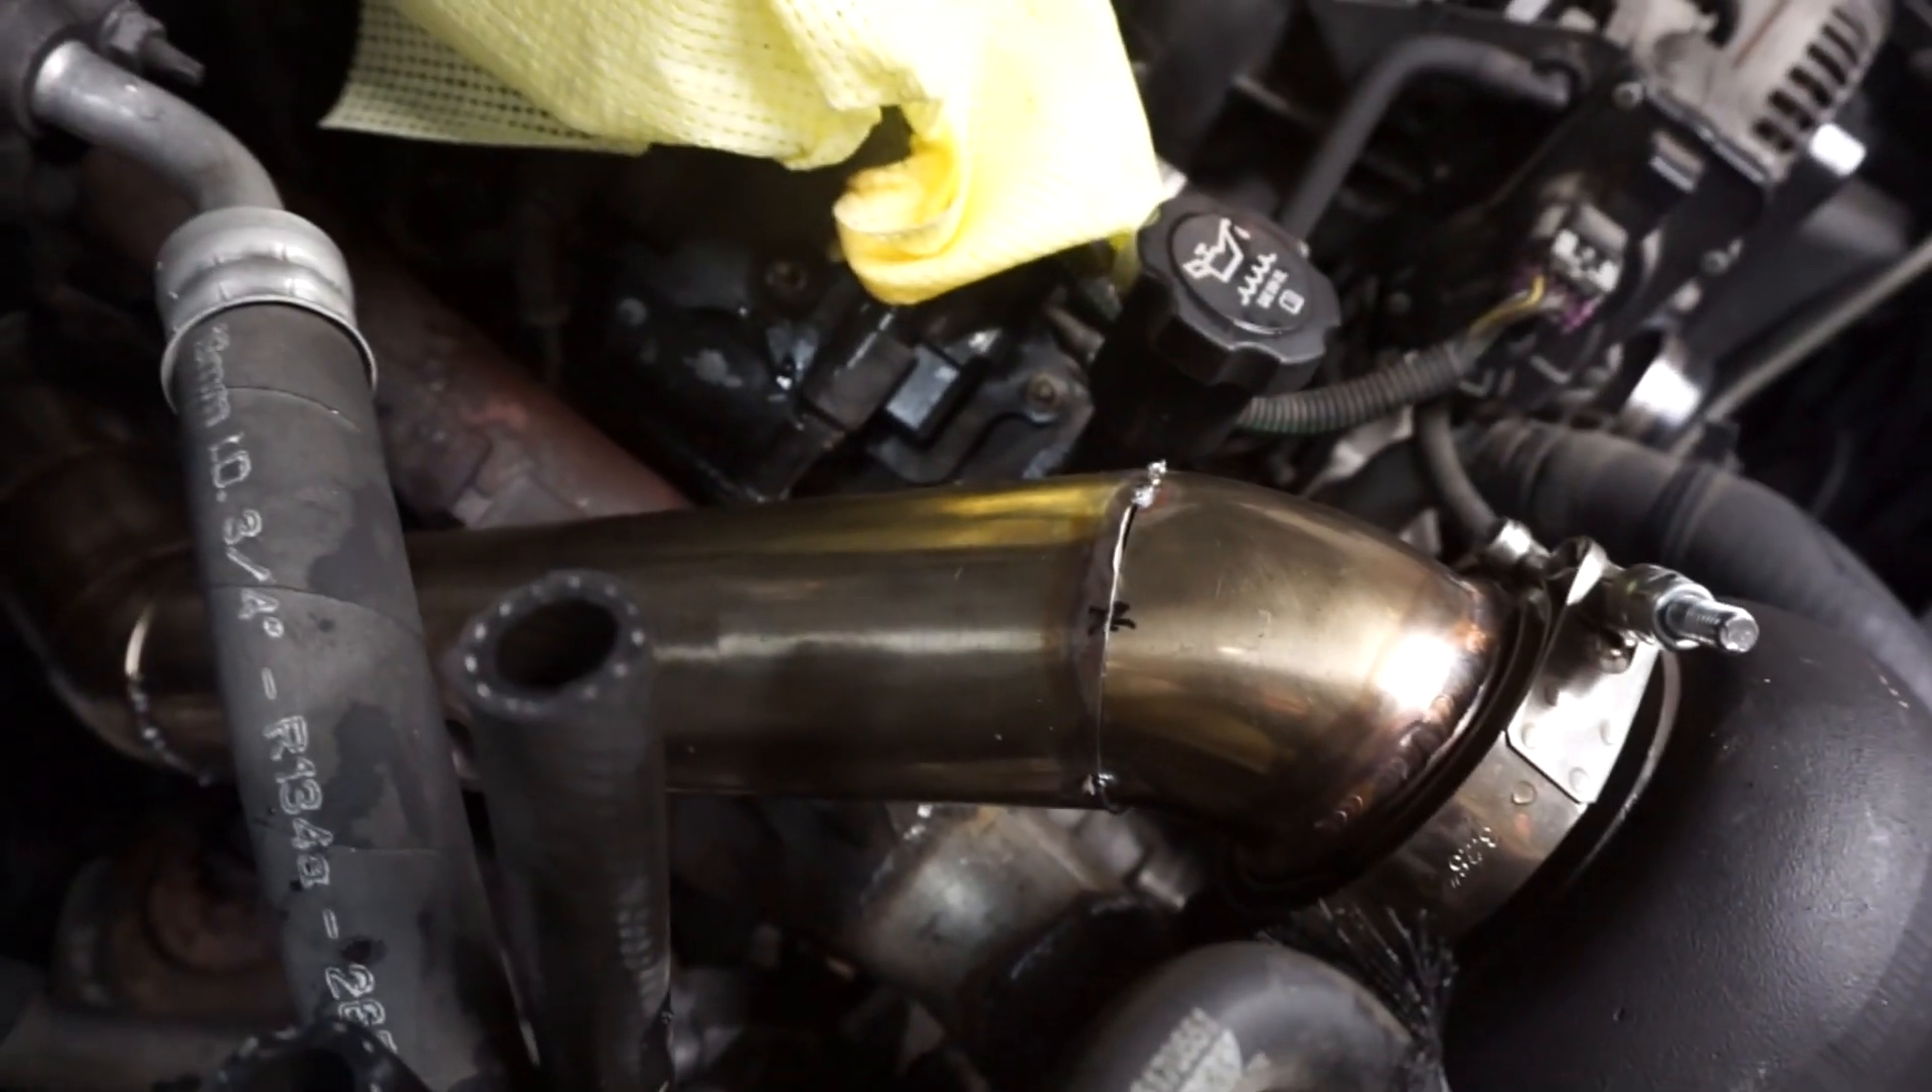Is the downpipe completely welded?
No.